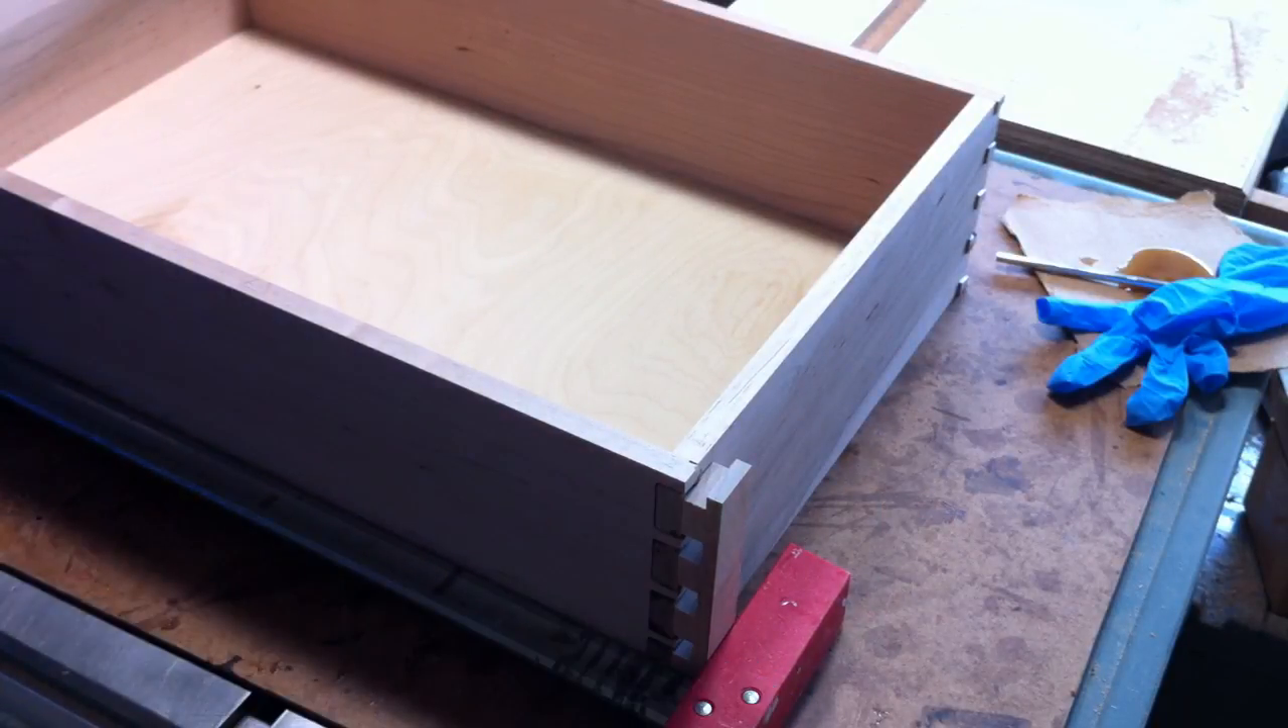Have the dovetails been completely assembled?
Yes.